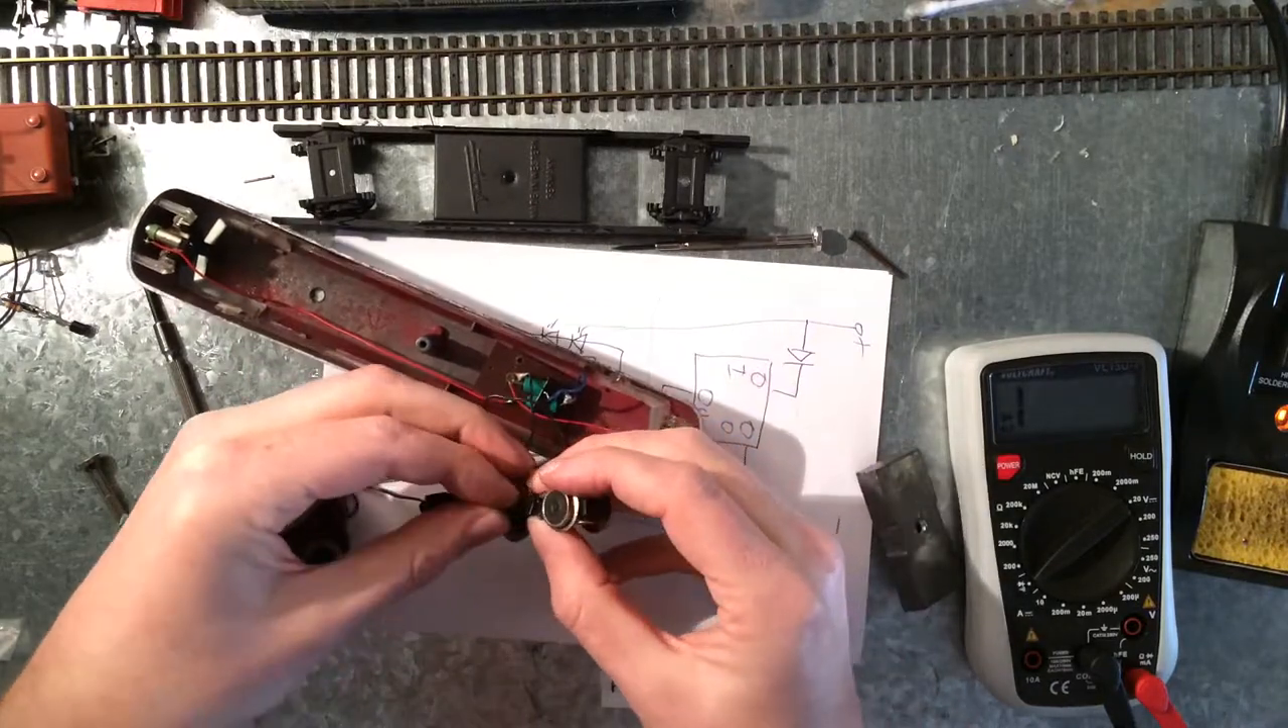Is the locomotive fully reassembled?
No.